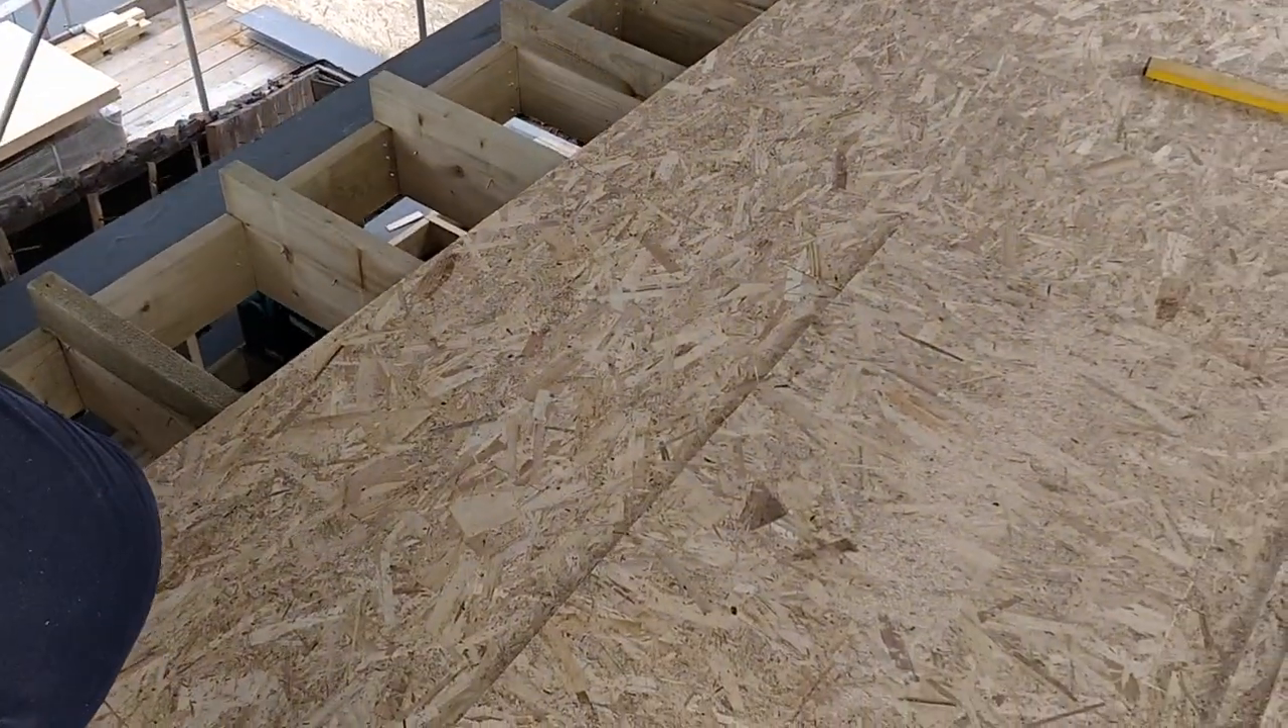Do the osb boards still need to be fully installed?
Yes.